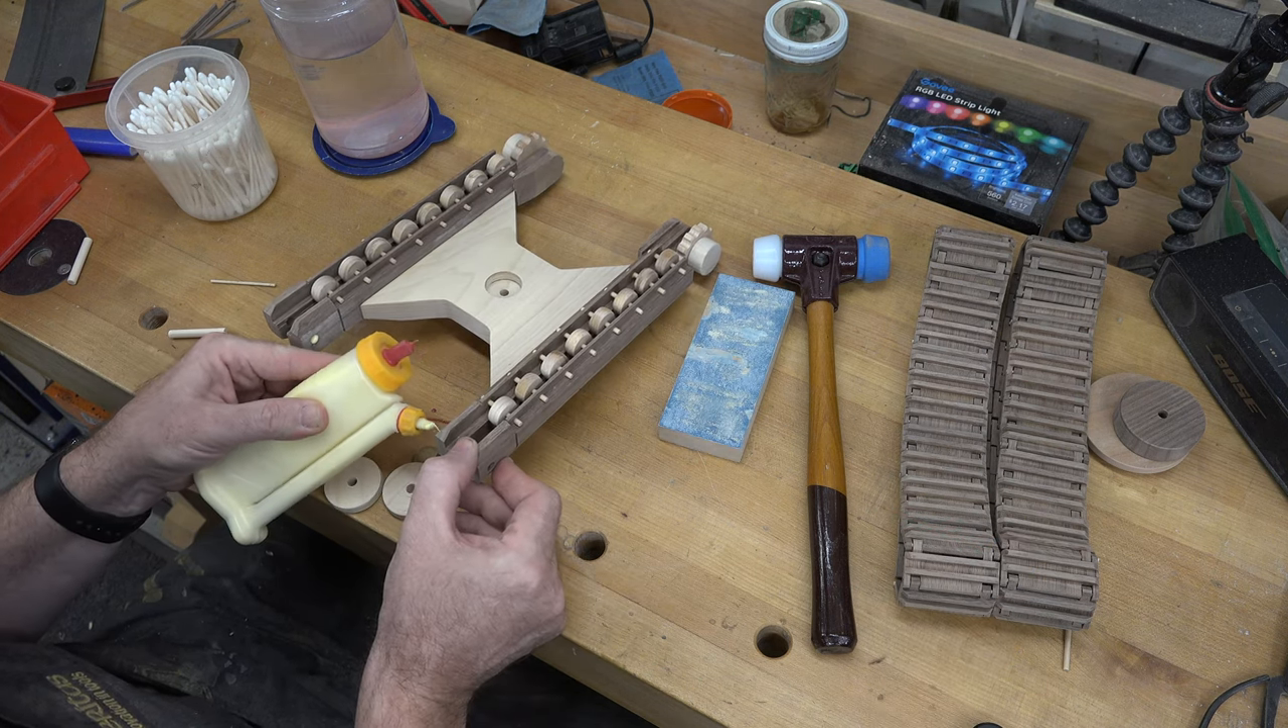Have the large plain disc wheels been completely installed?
No.